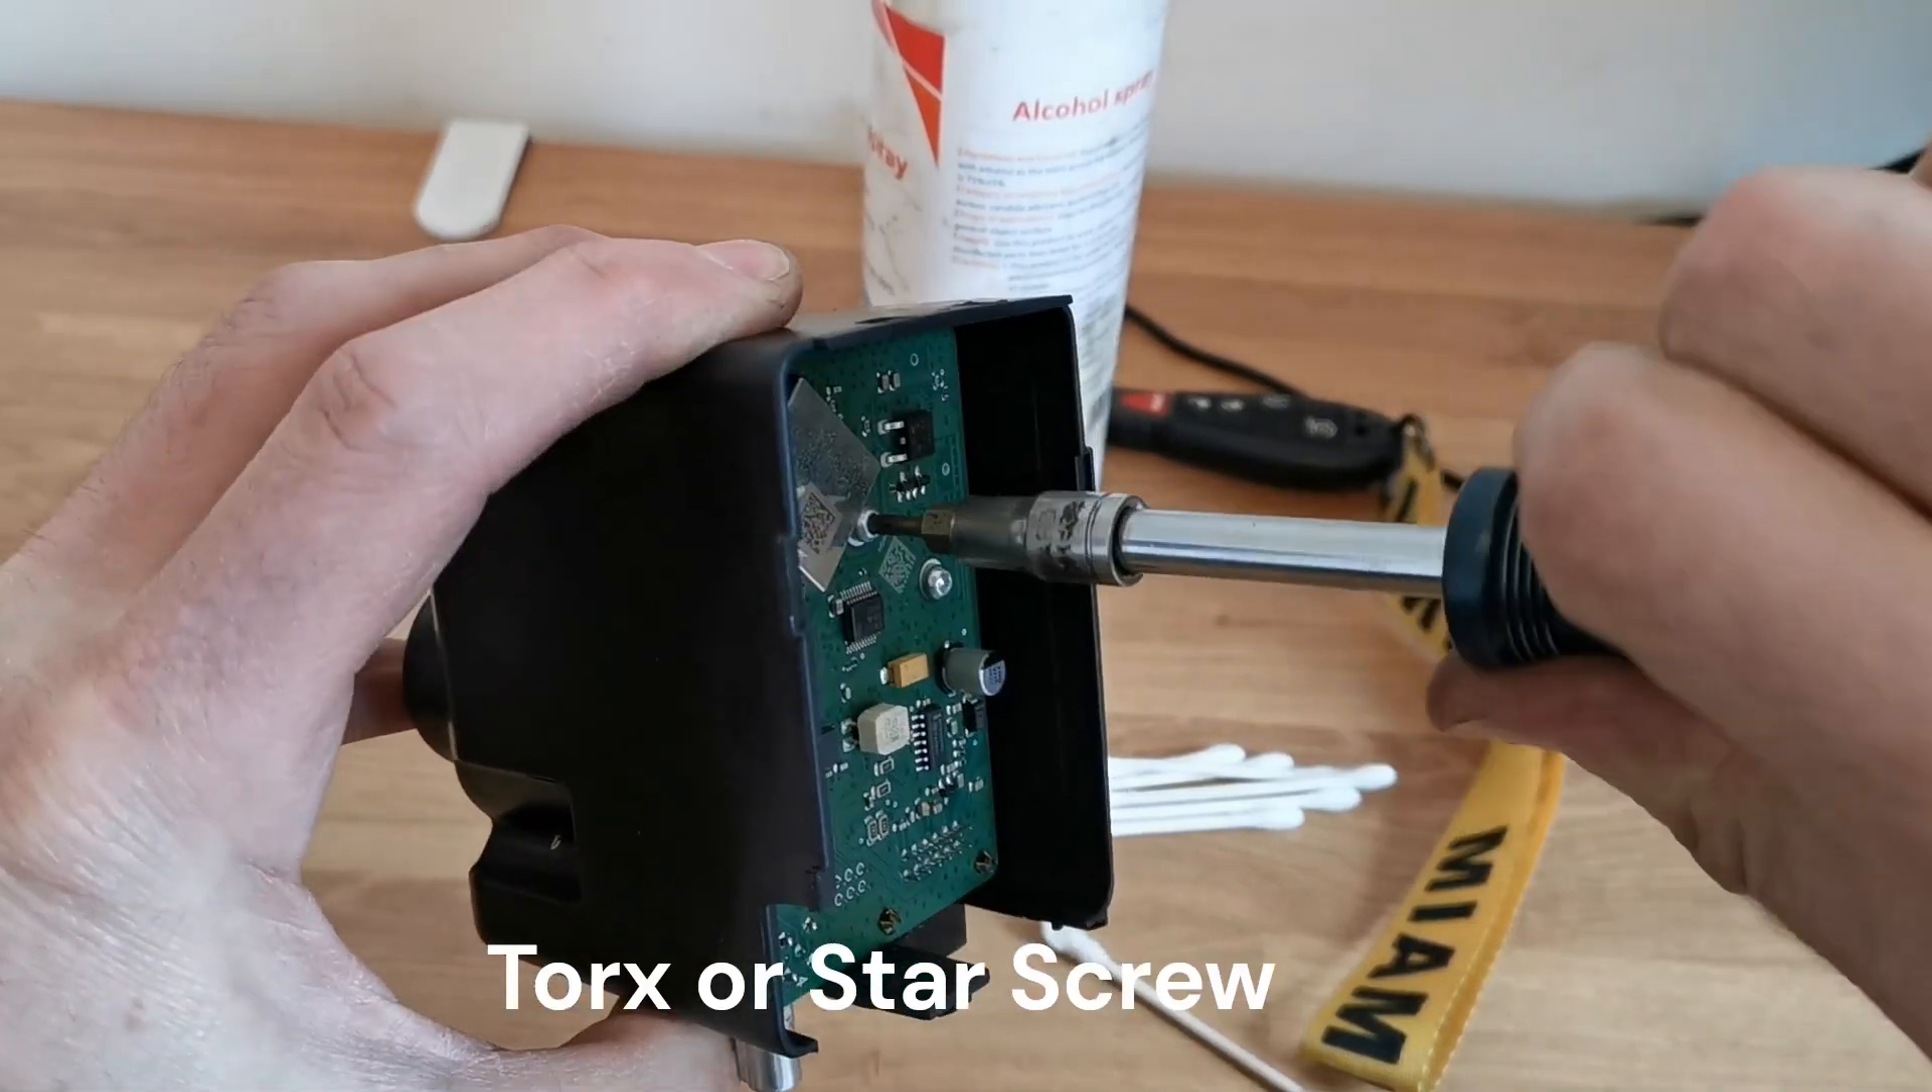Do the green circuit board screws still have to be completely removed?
Yes.